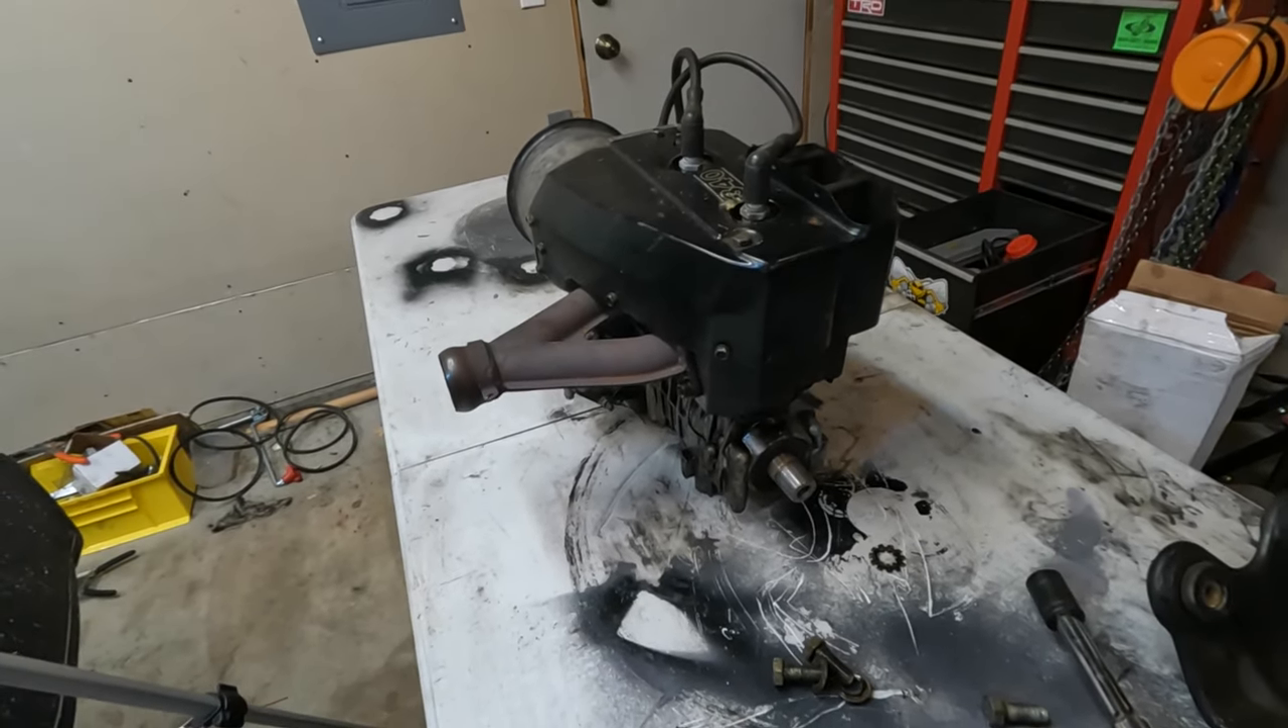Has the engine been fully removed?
Yes.